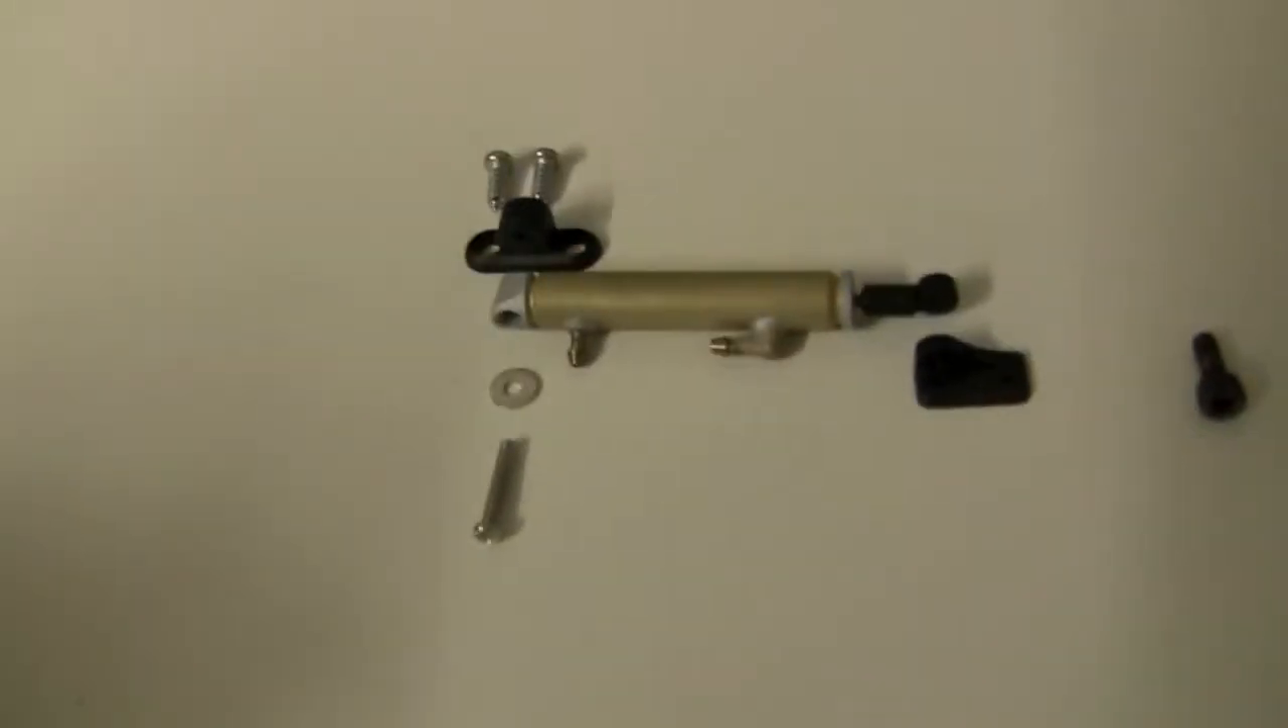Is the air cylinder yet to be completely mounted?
Yes.